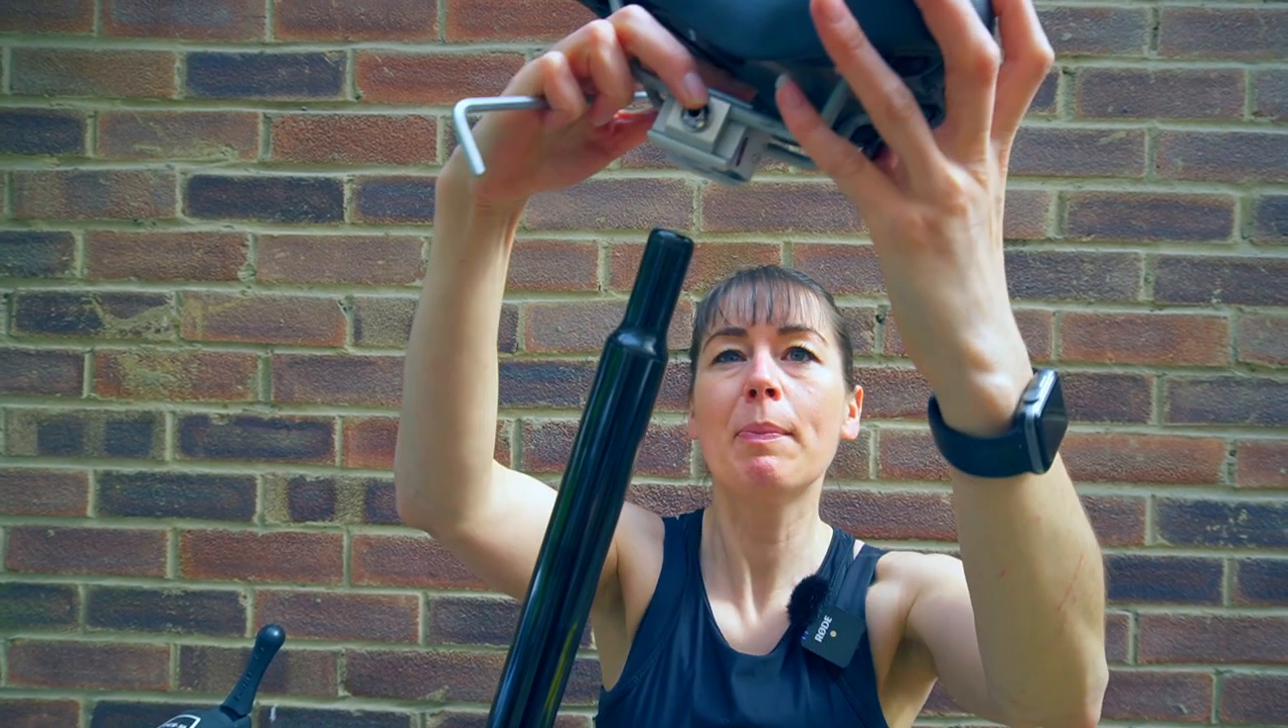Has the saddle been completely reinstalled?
No.